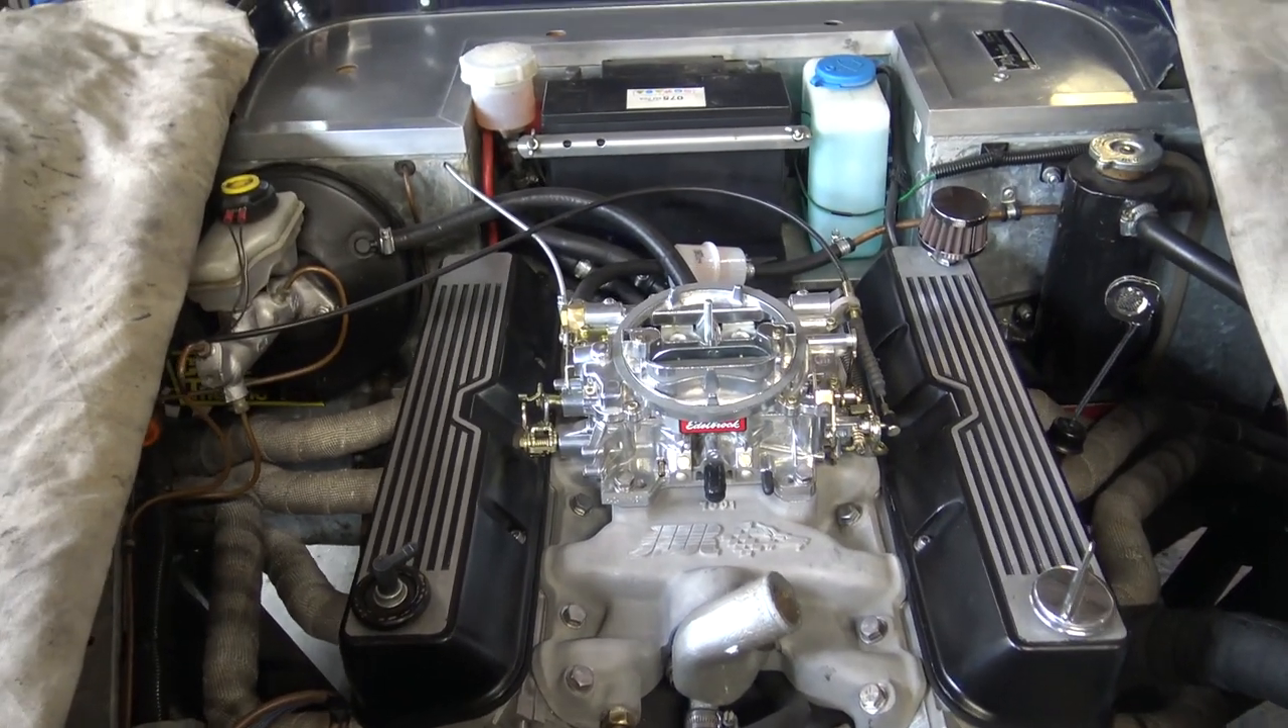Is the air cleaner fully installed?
No.